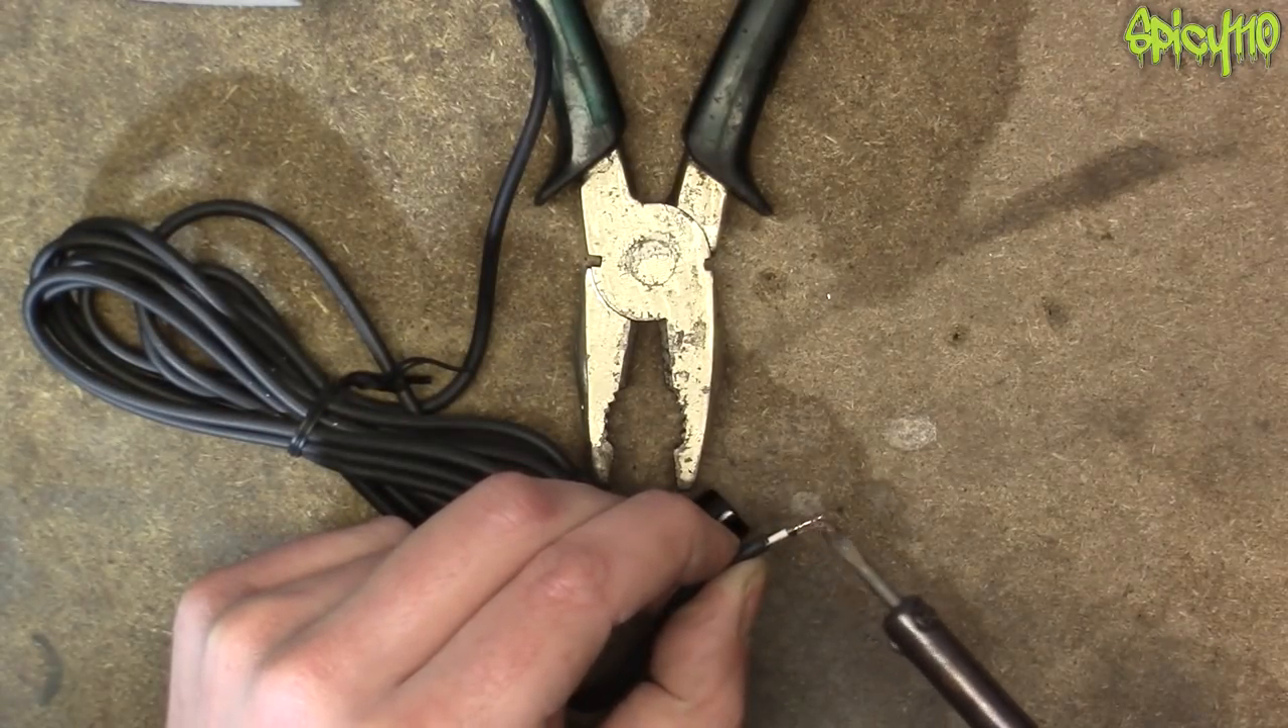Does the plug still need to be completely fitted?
Yes.